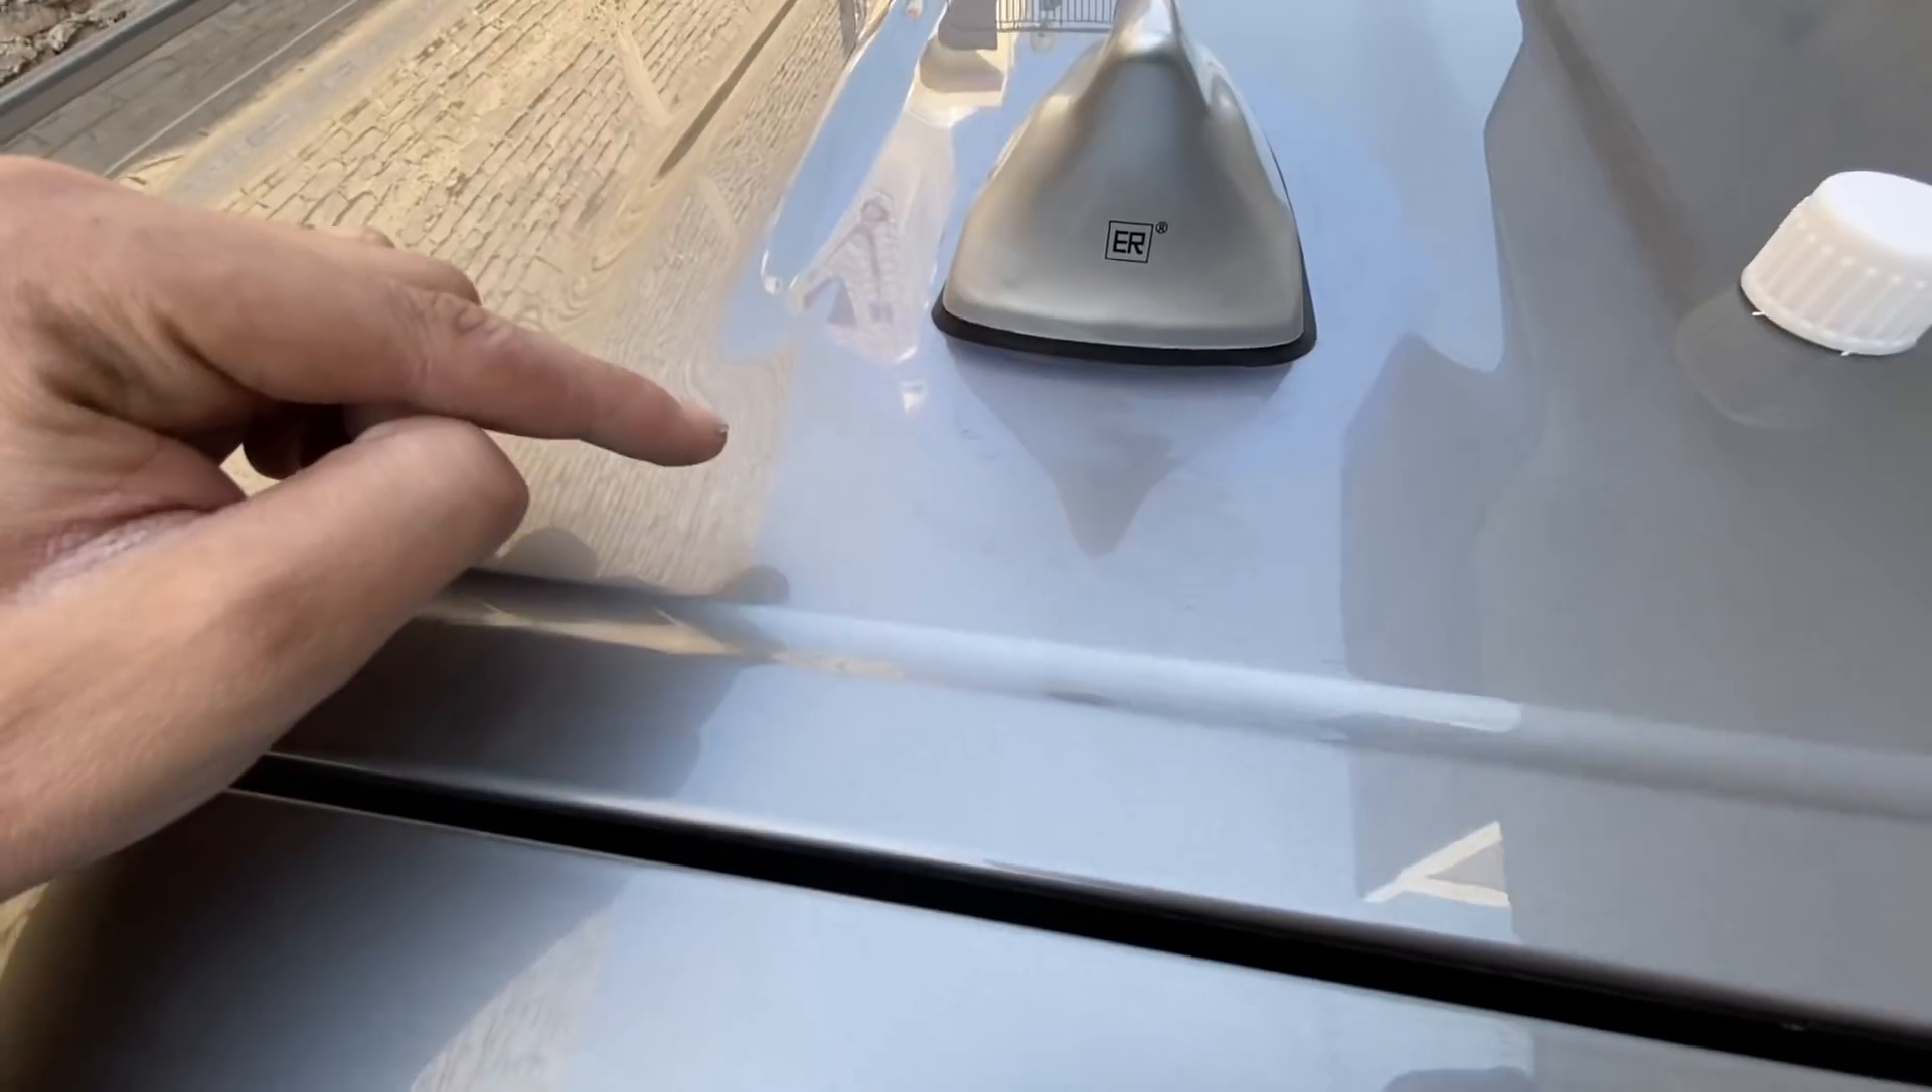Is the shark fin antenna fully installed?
Yes.